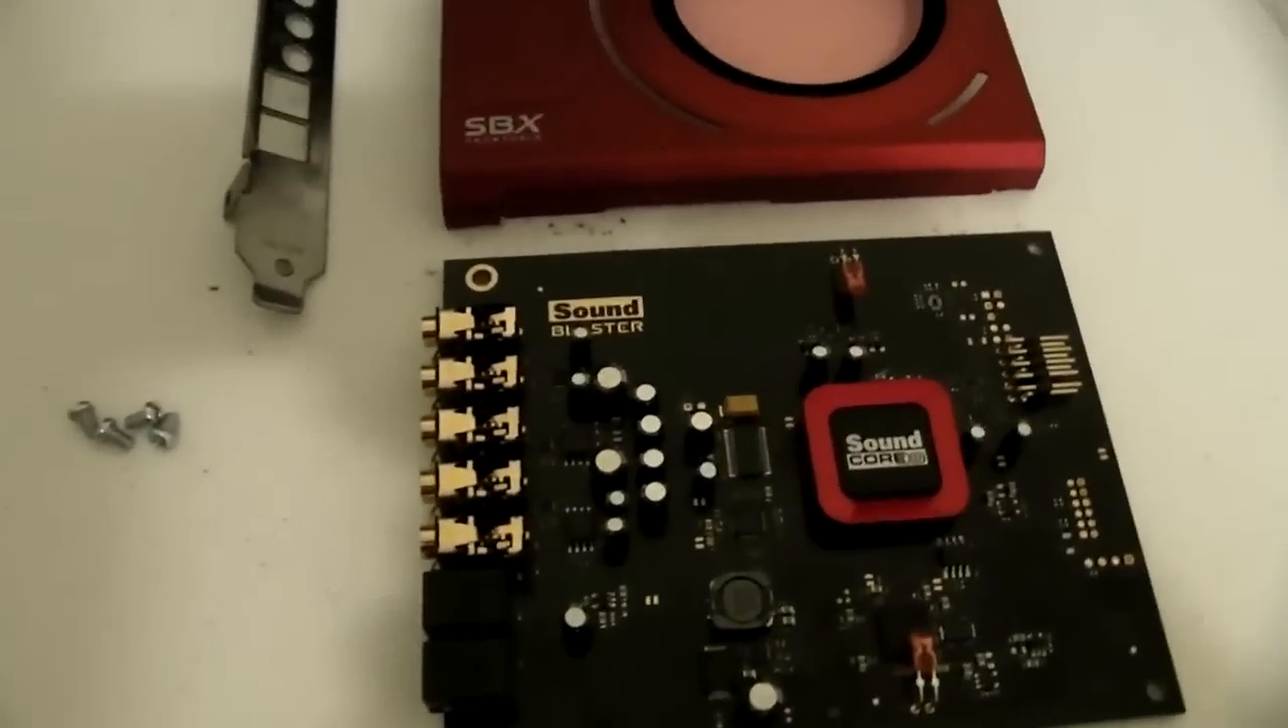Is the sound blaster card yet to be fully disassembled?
No.